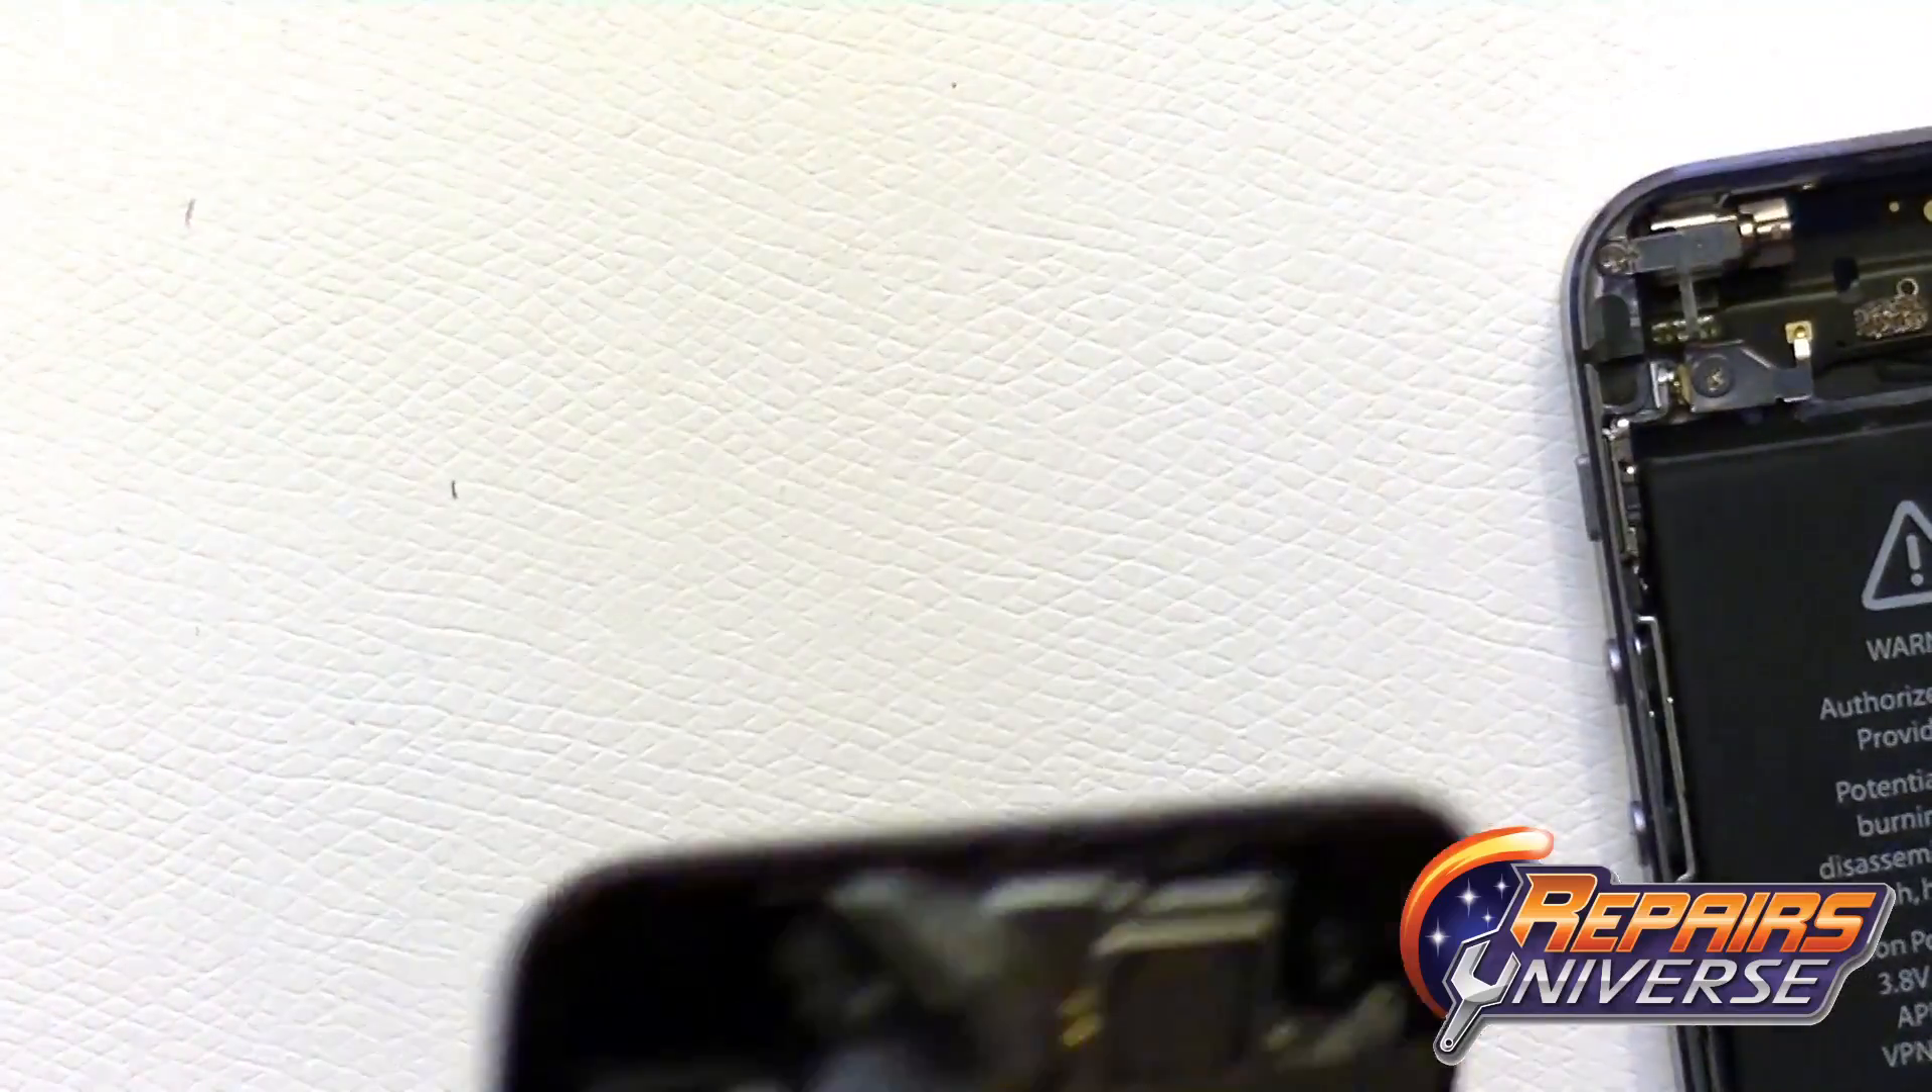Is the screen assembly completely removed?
Yes.